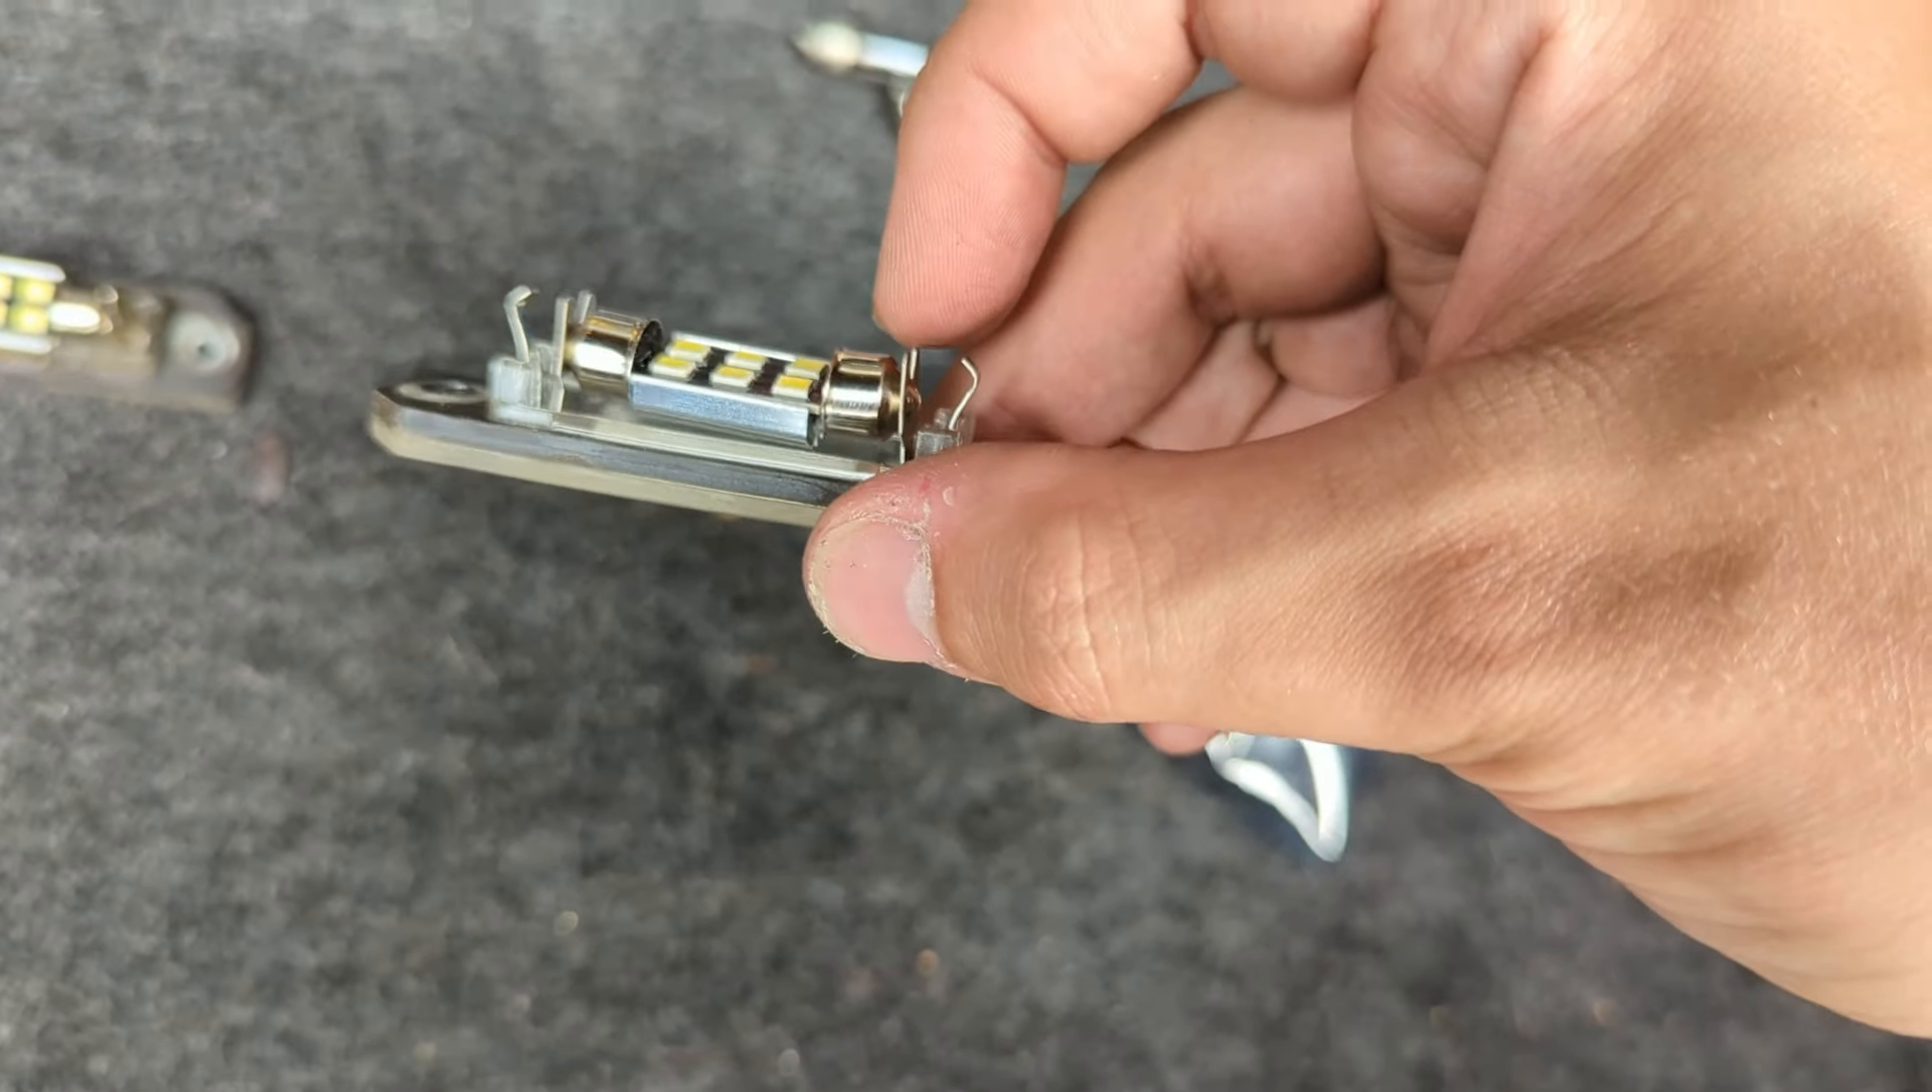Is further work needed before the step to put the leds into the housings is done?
No.